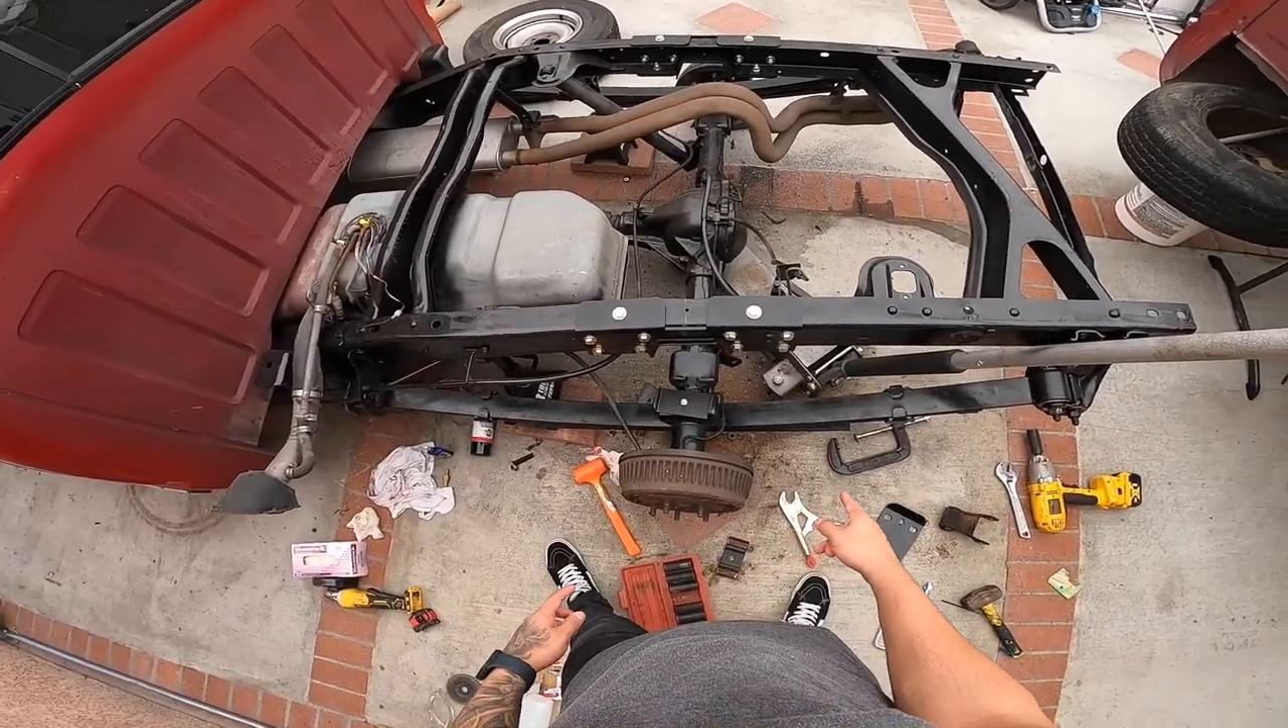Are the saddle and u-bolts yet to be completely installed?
Yes.